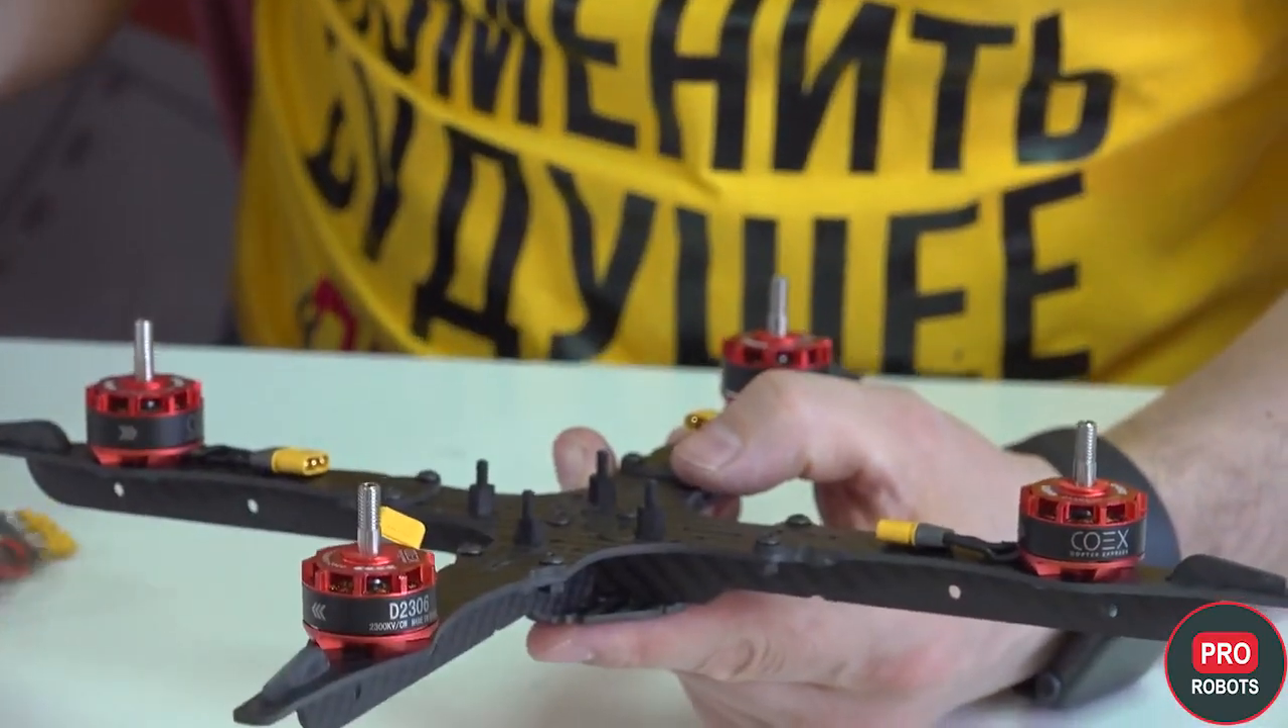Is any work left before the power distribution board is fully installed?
Yes.